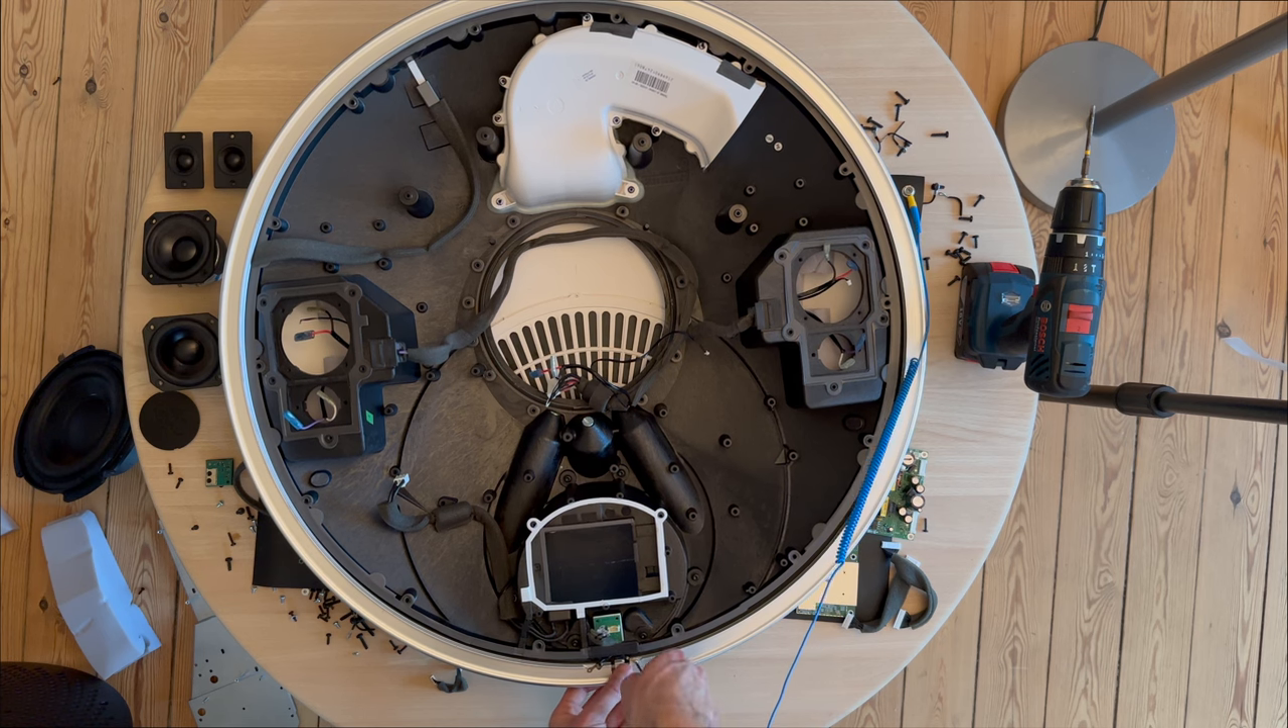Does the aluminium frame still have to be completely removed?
Yes.